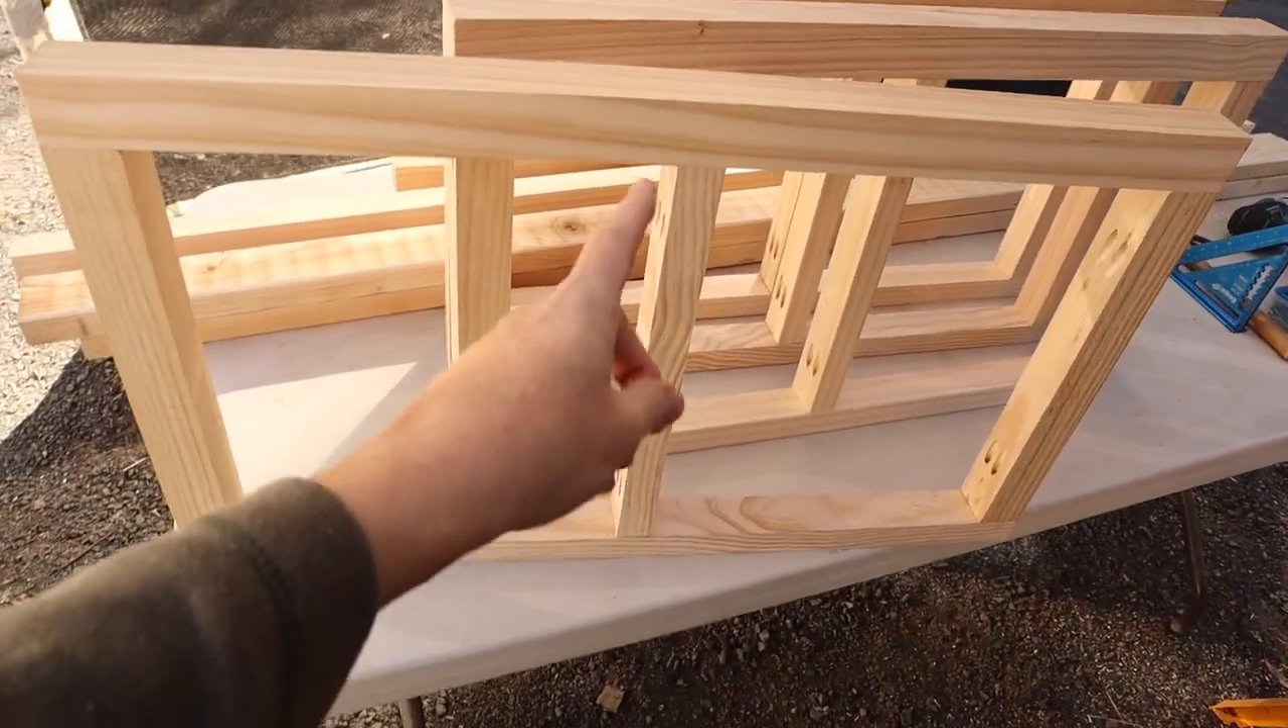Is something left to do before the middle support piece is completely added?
No.